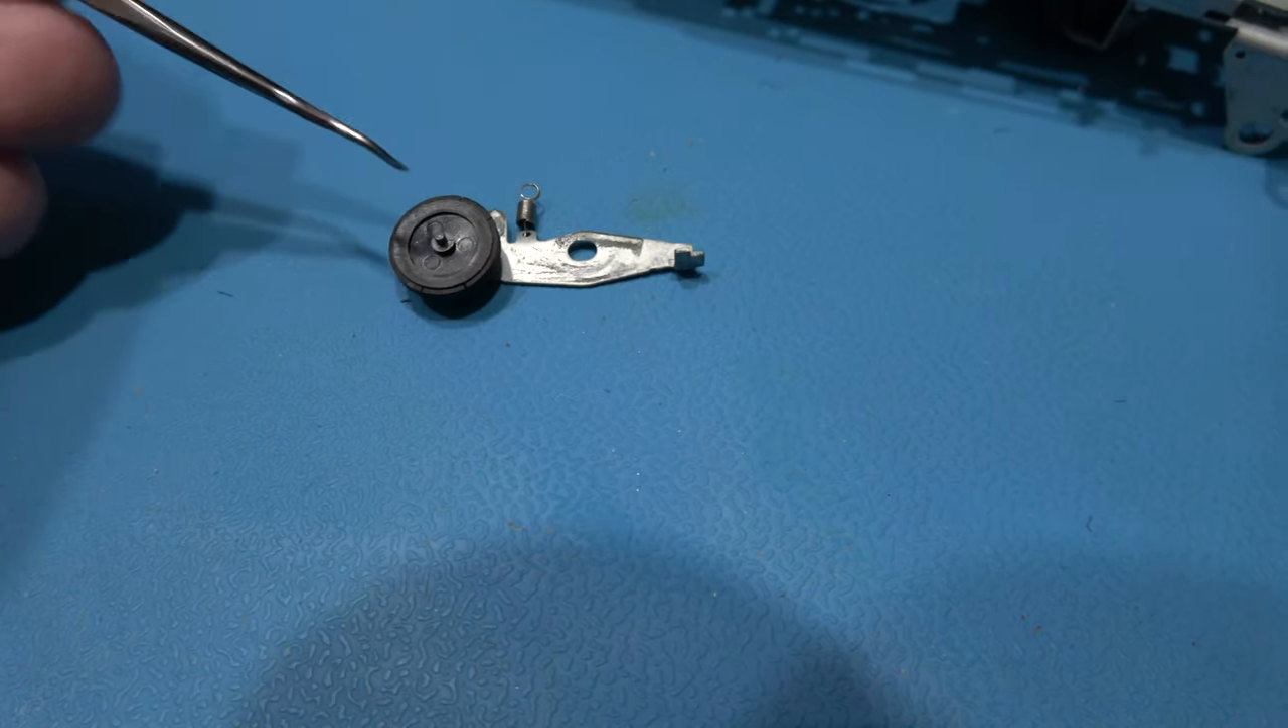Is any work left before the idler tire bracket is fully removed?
No.